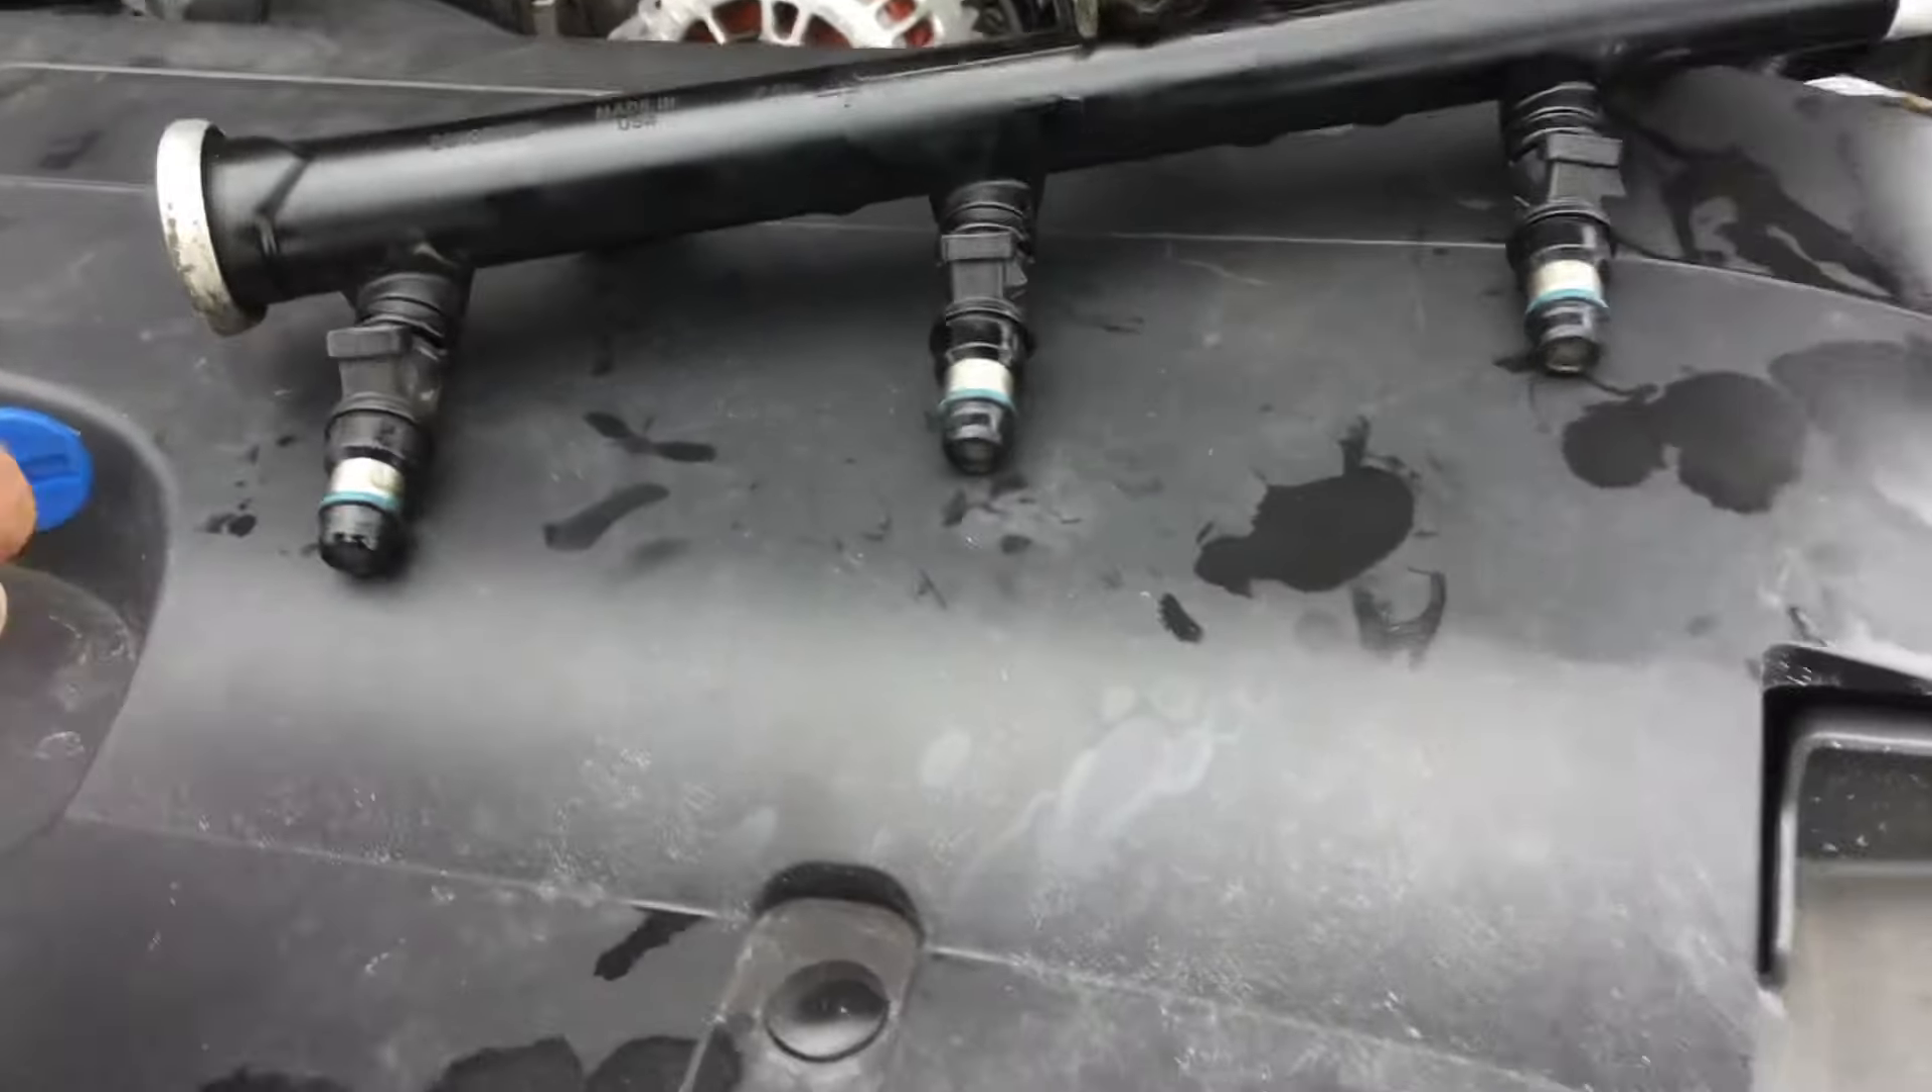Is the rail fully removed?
Yes.